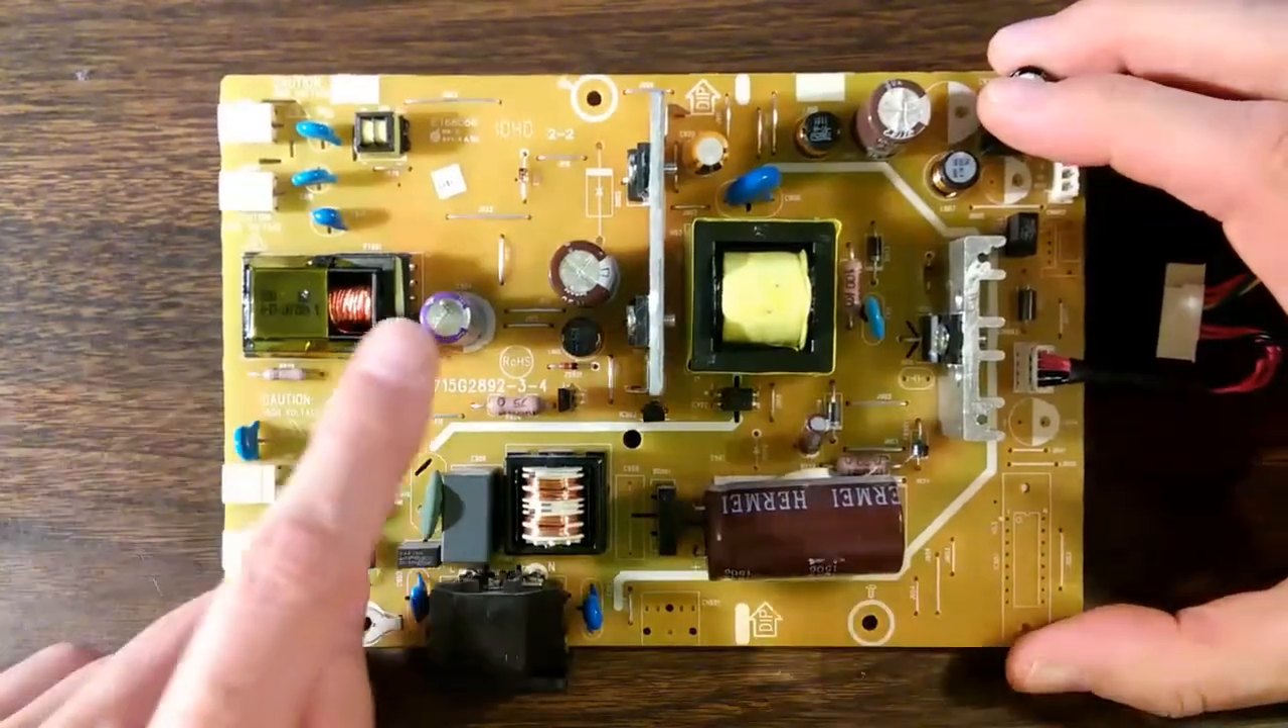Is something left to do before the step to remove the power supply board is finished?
No.